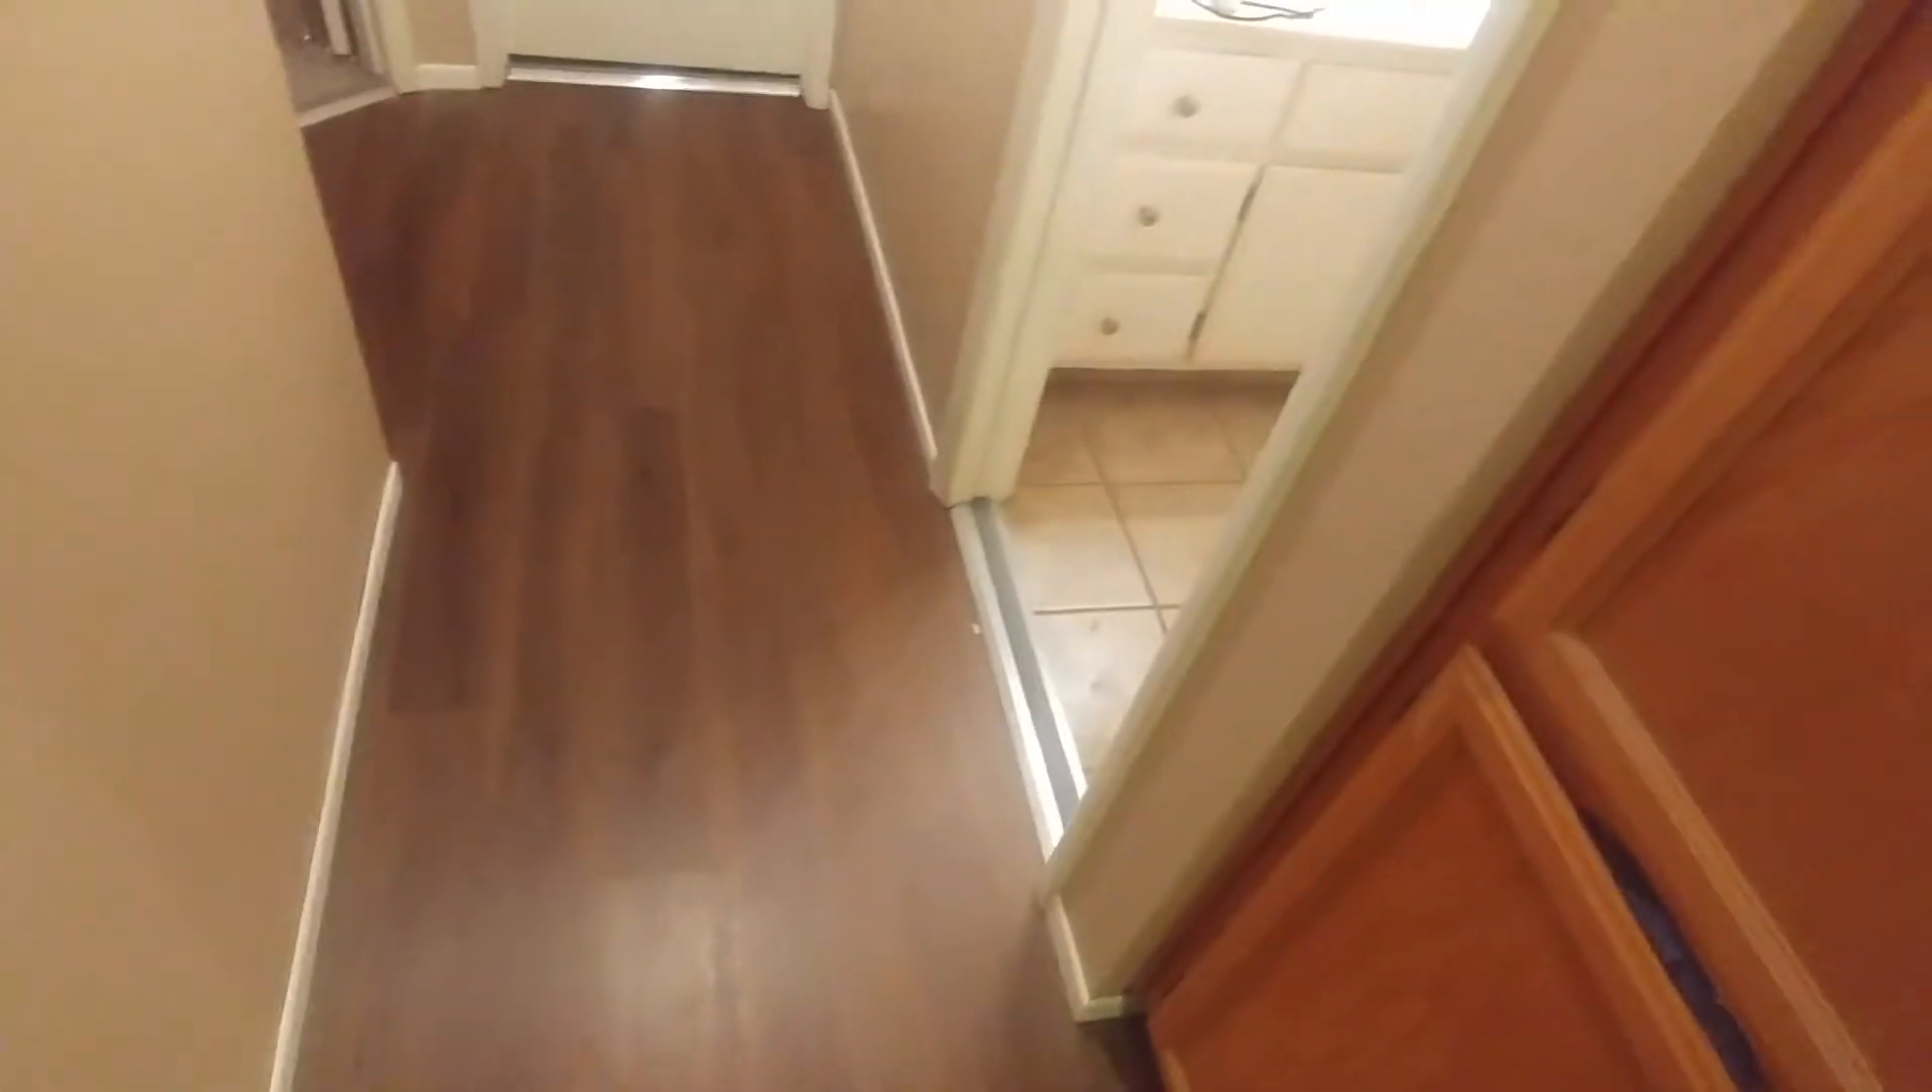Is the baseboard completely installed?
Yes.